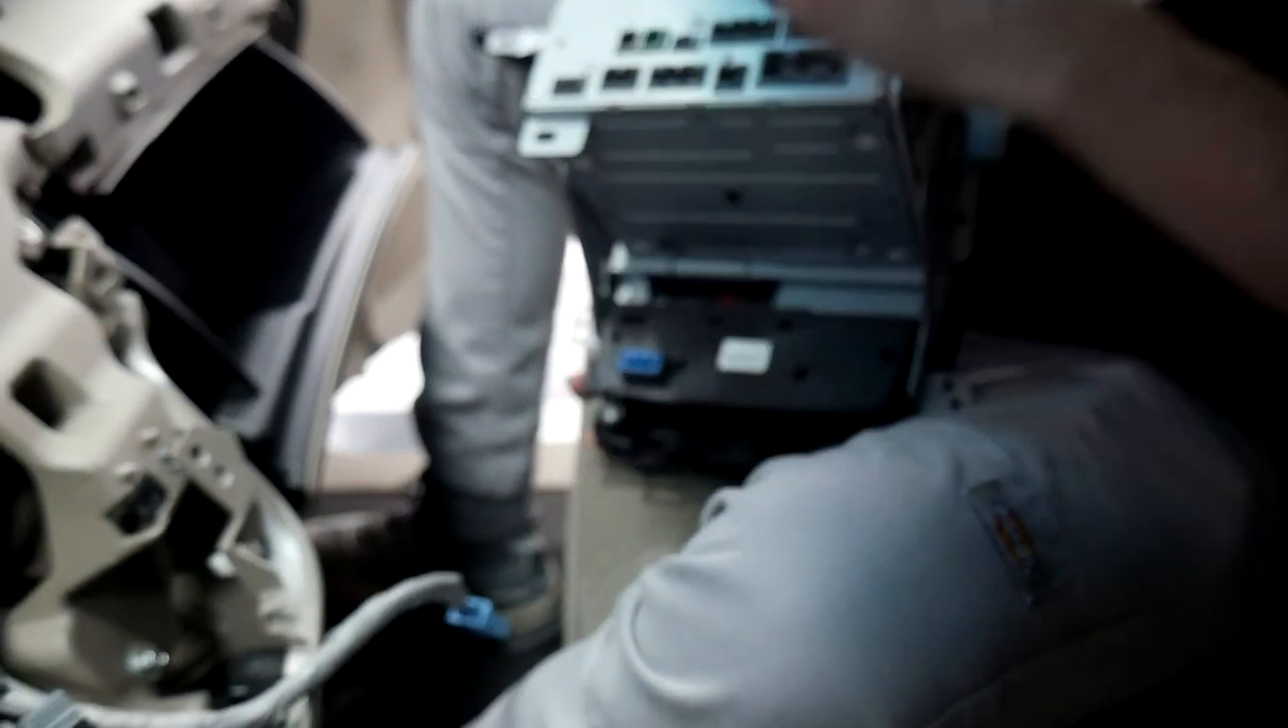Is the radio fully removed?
Yes.